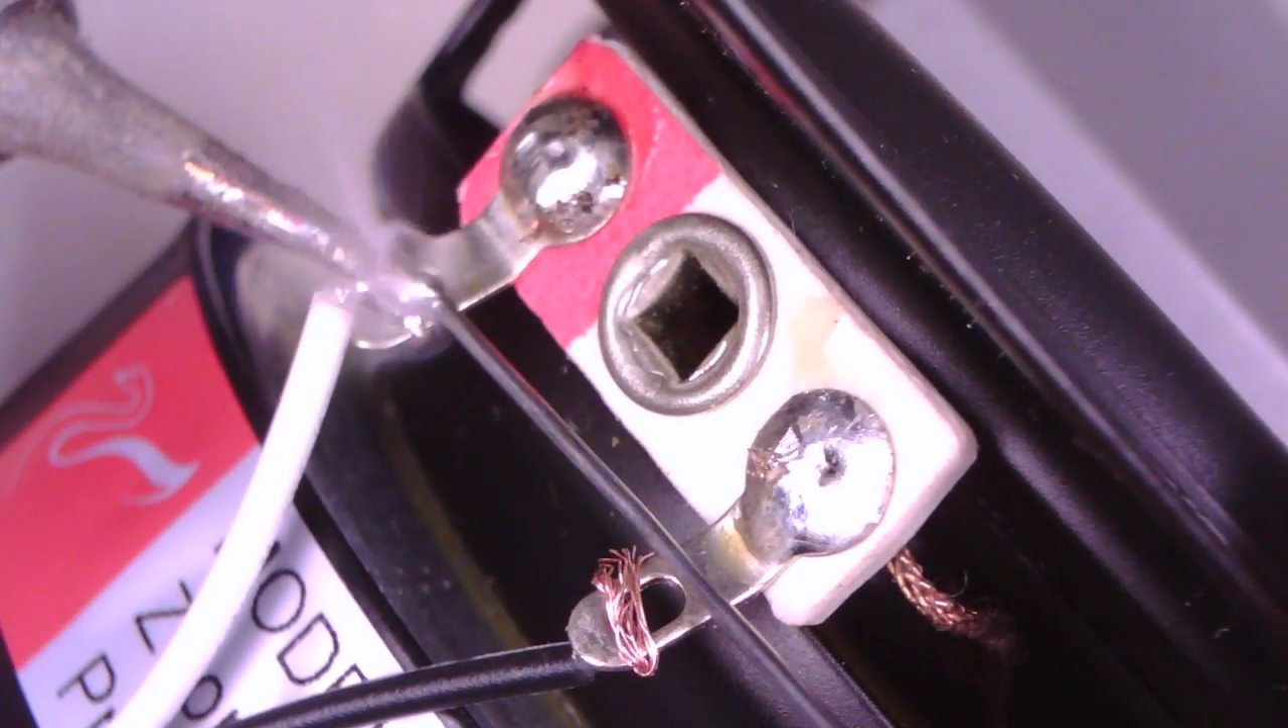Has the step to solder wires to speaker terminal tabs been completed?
No.